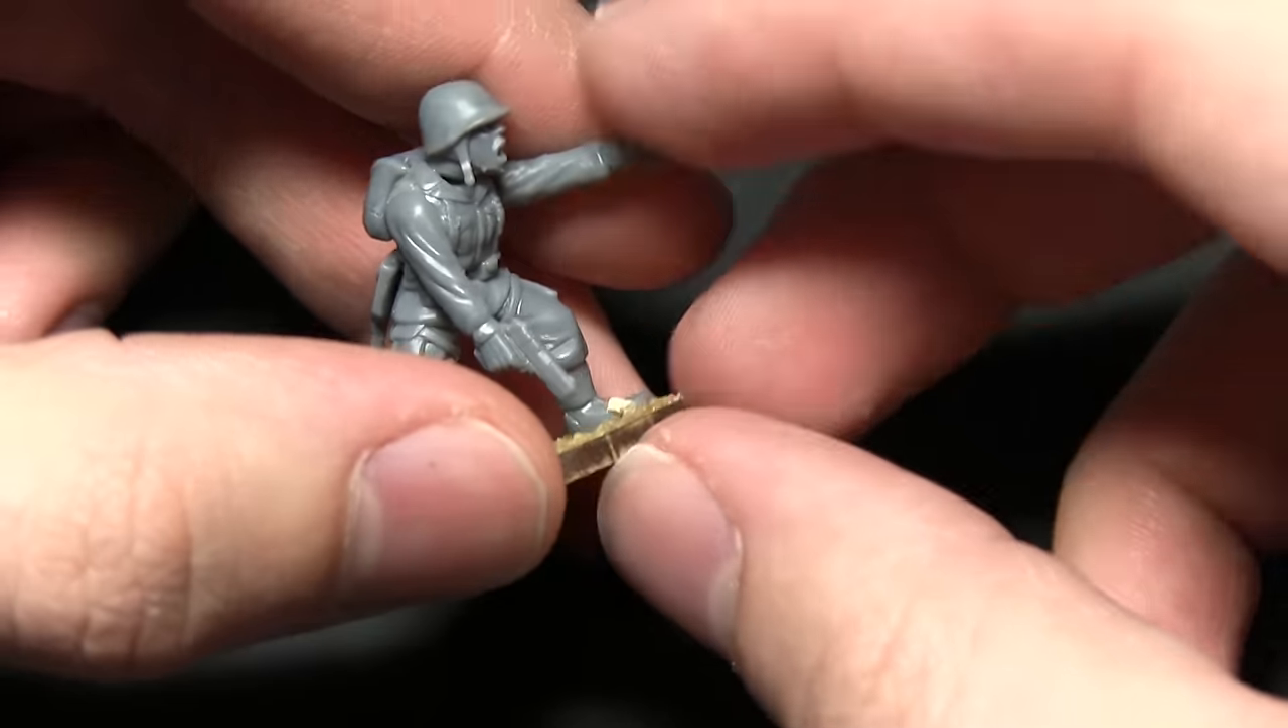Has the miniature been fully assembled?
Yes.